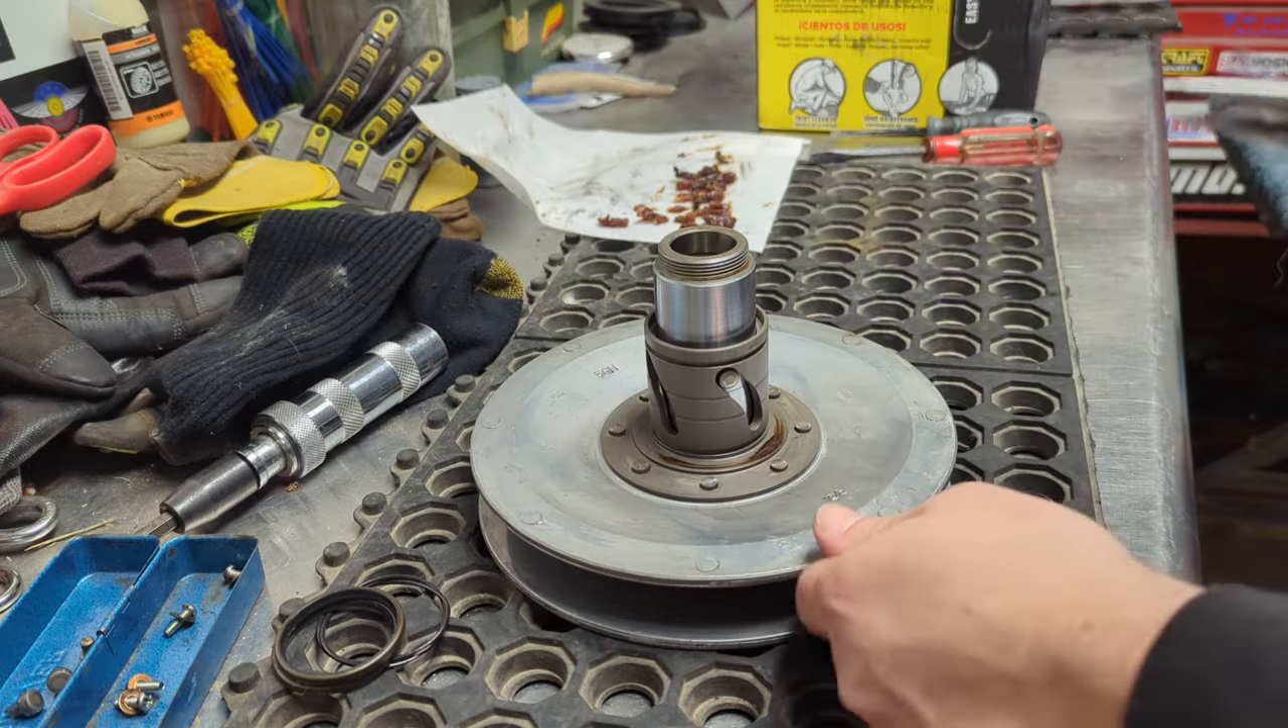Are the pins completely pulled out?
No.